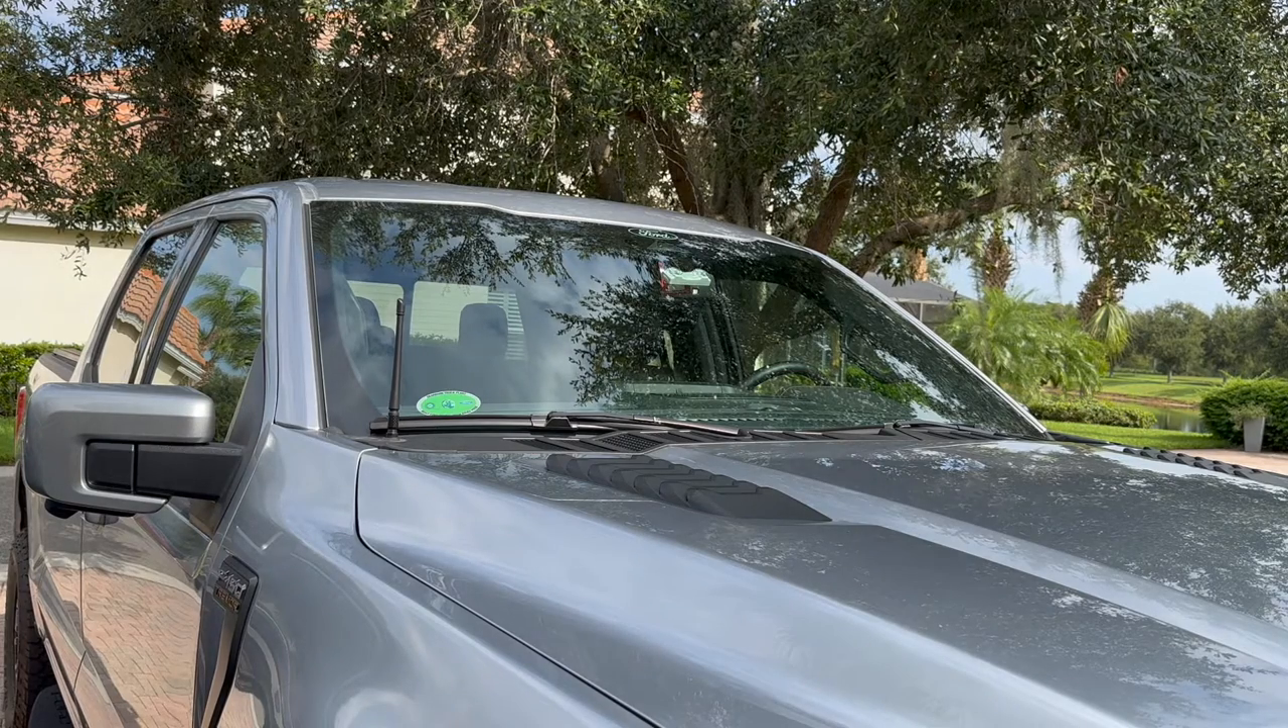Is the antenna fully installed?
Yes.